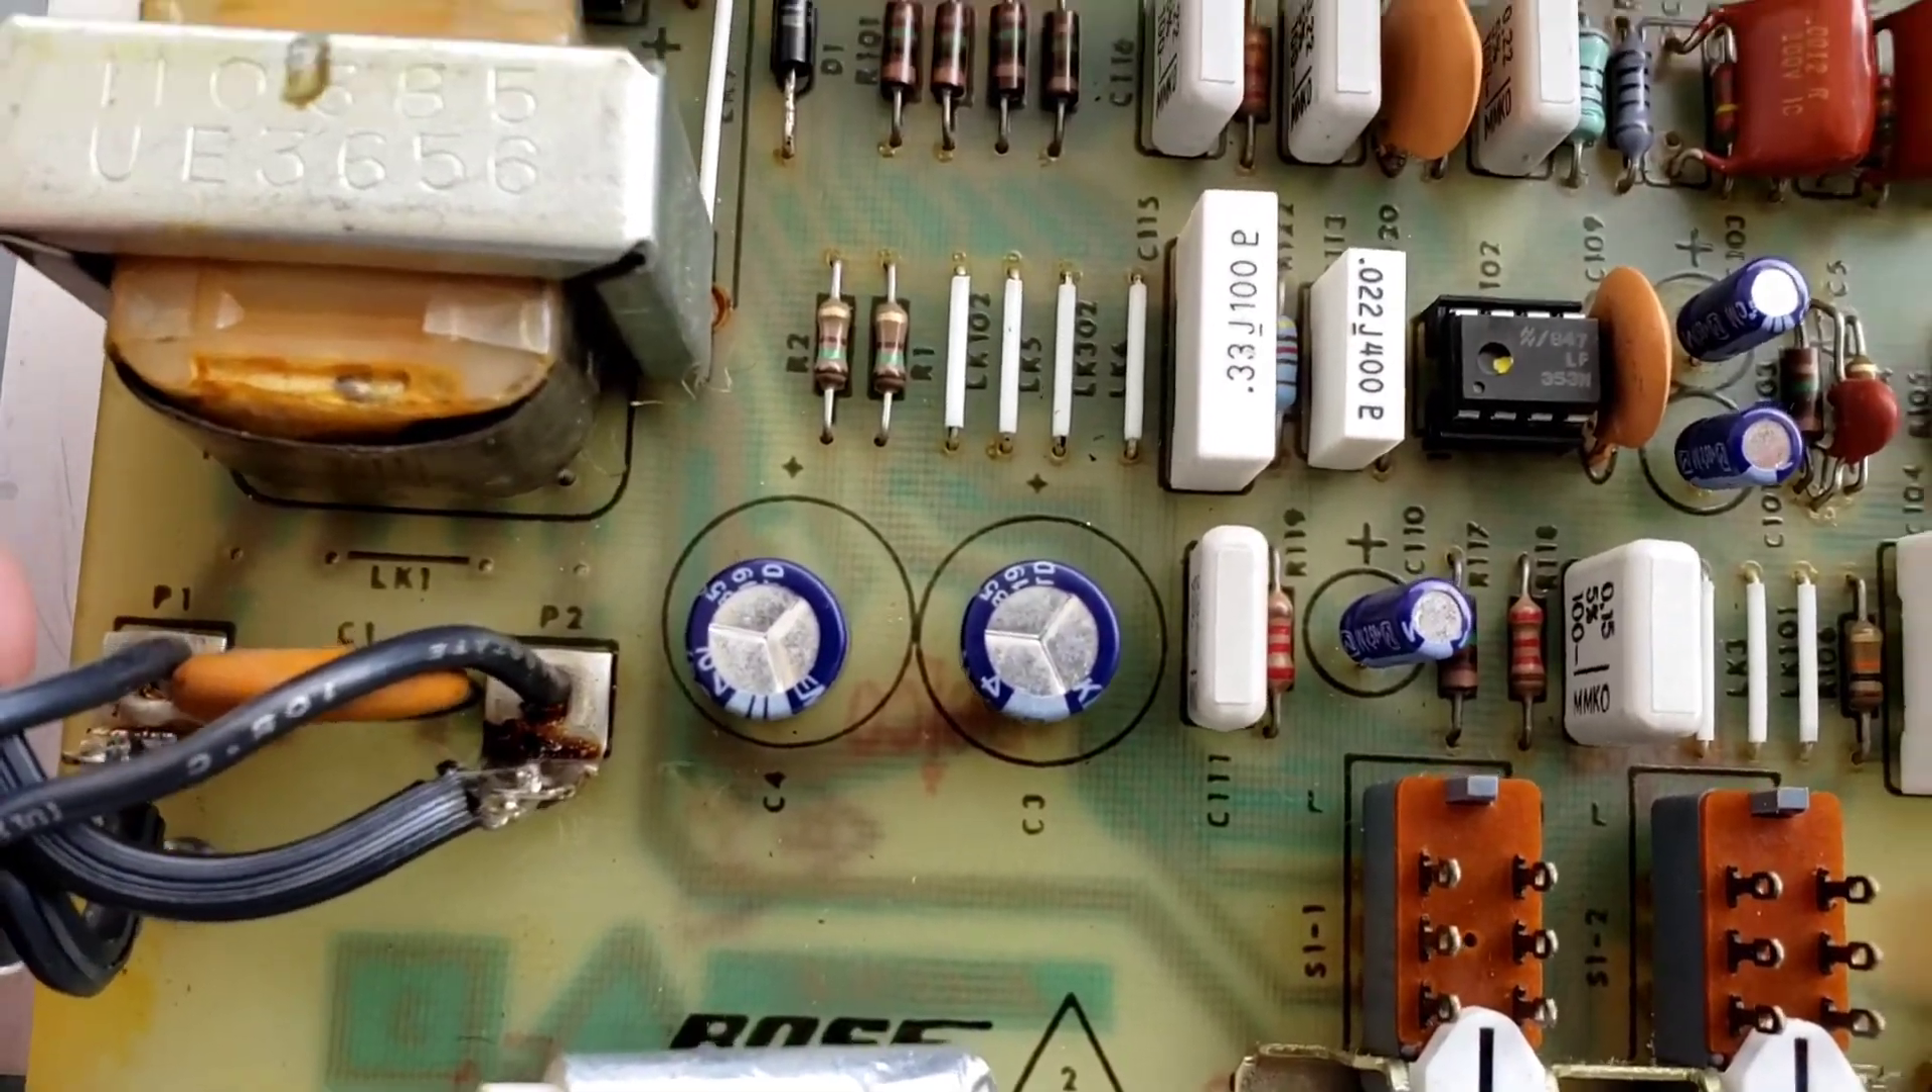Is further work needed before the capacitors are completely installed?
No.